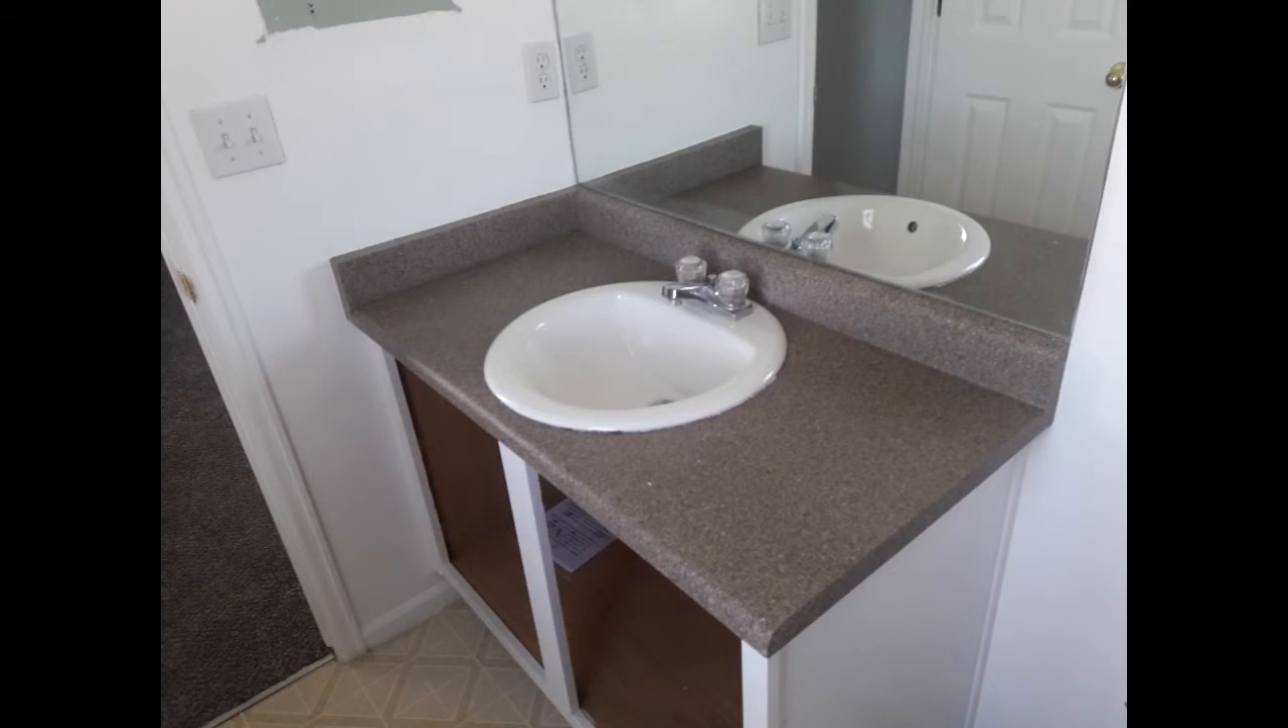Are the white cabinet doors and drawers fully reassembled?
No.